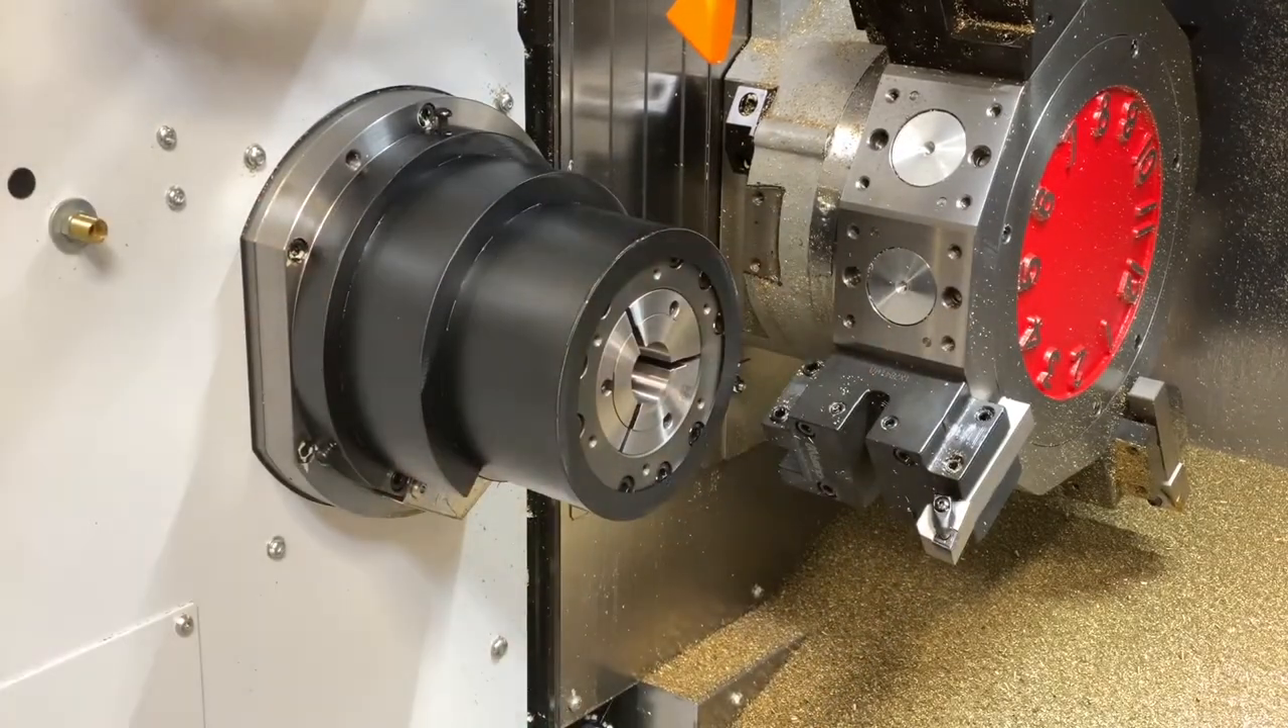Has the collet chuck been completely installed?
Yes.